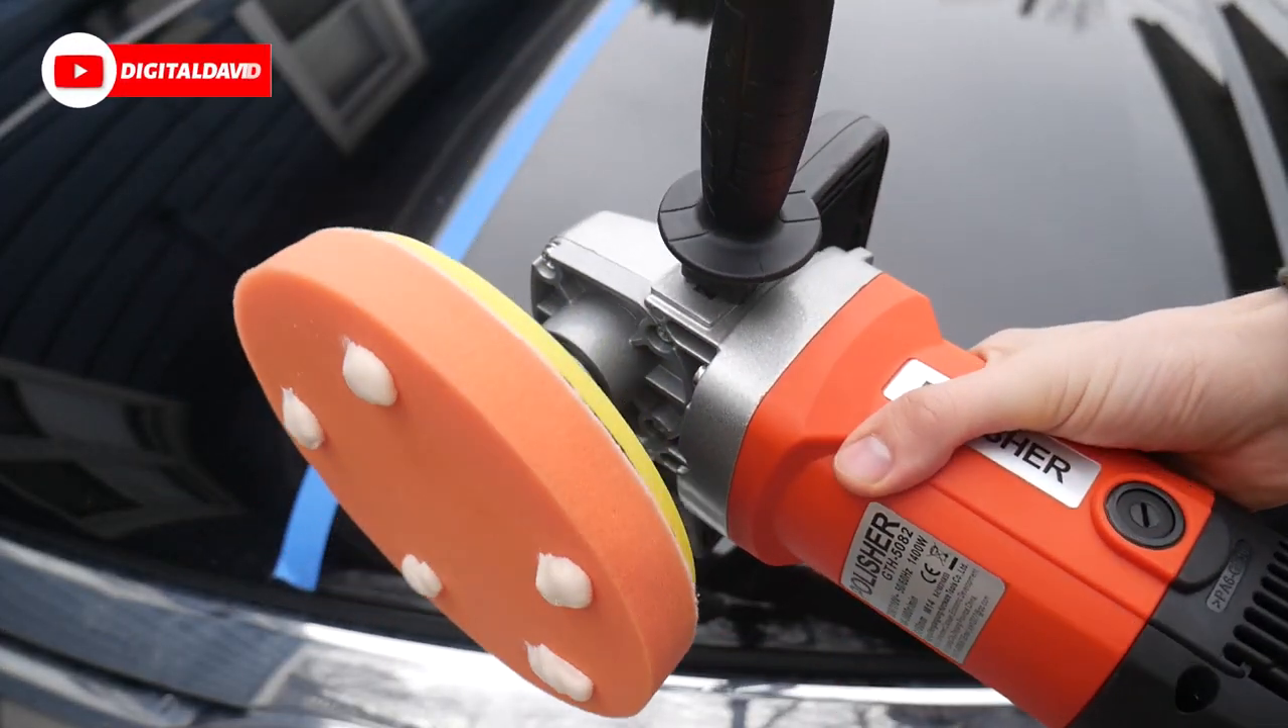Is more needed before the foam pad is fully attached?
No.